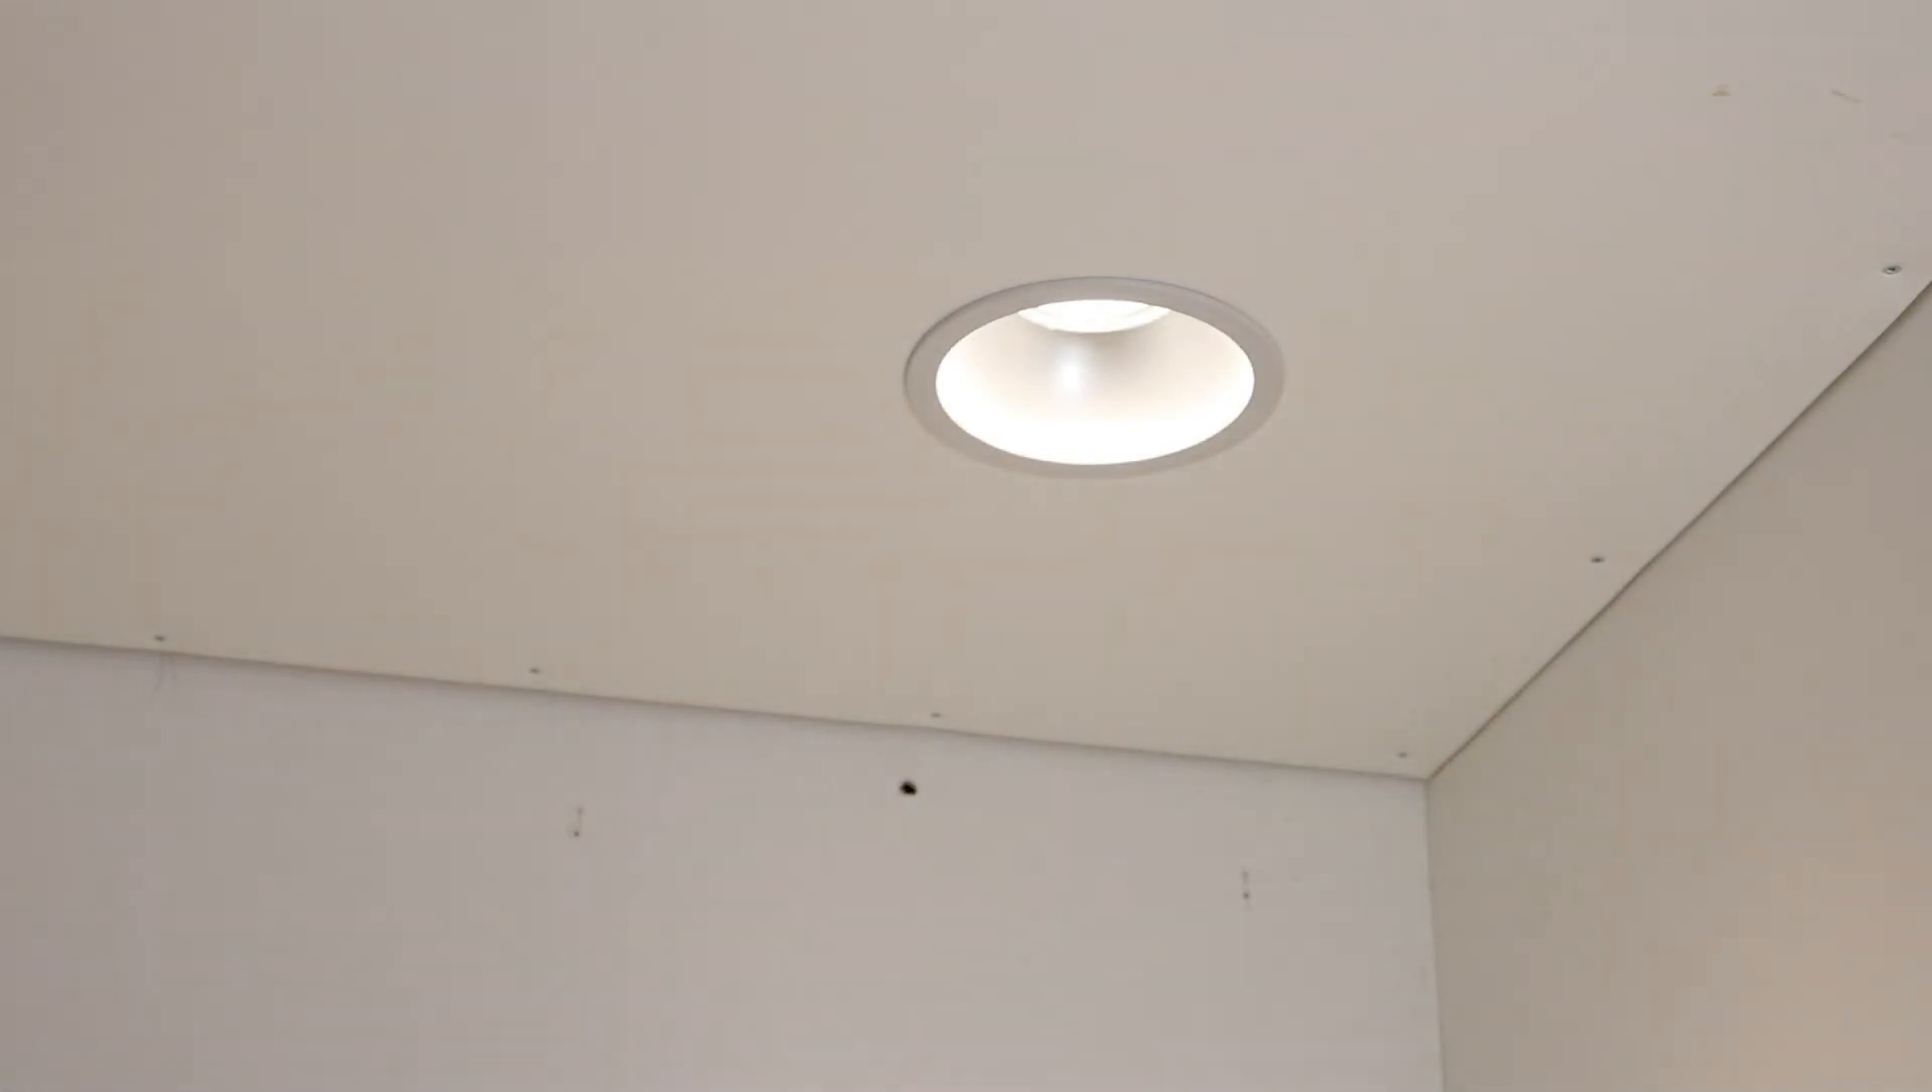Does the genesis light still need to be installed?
No.